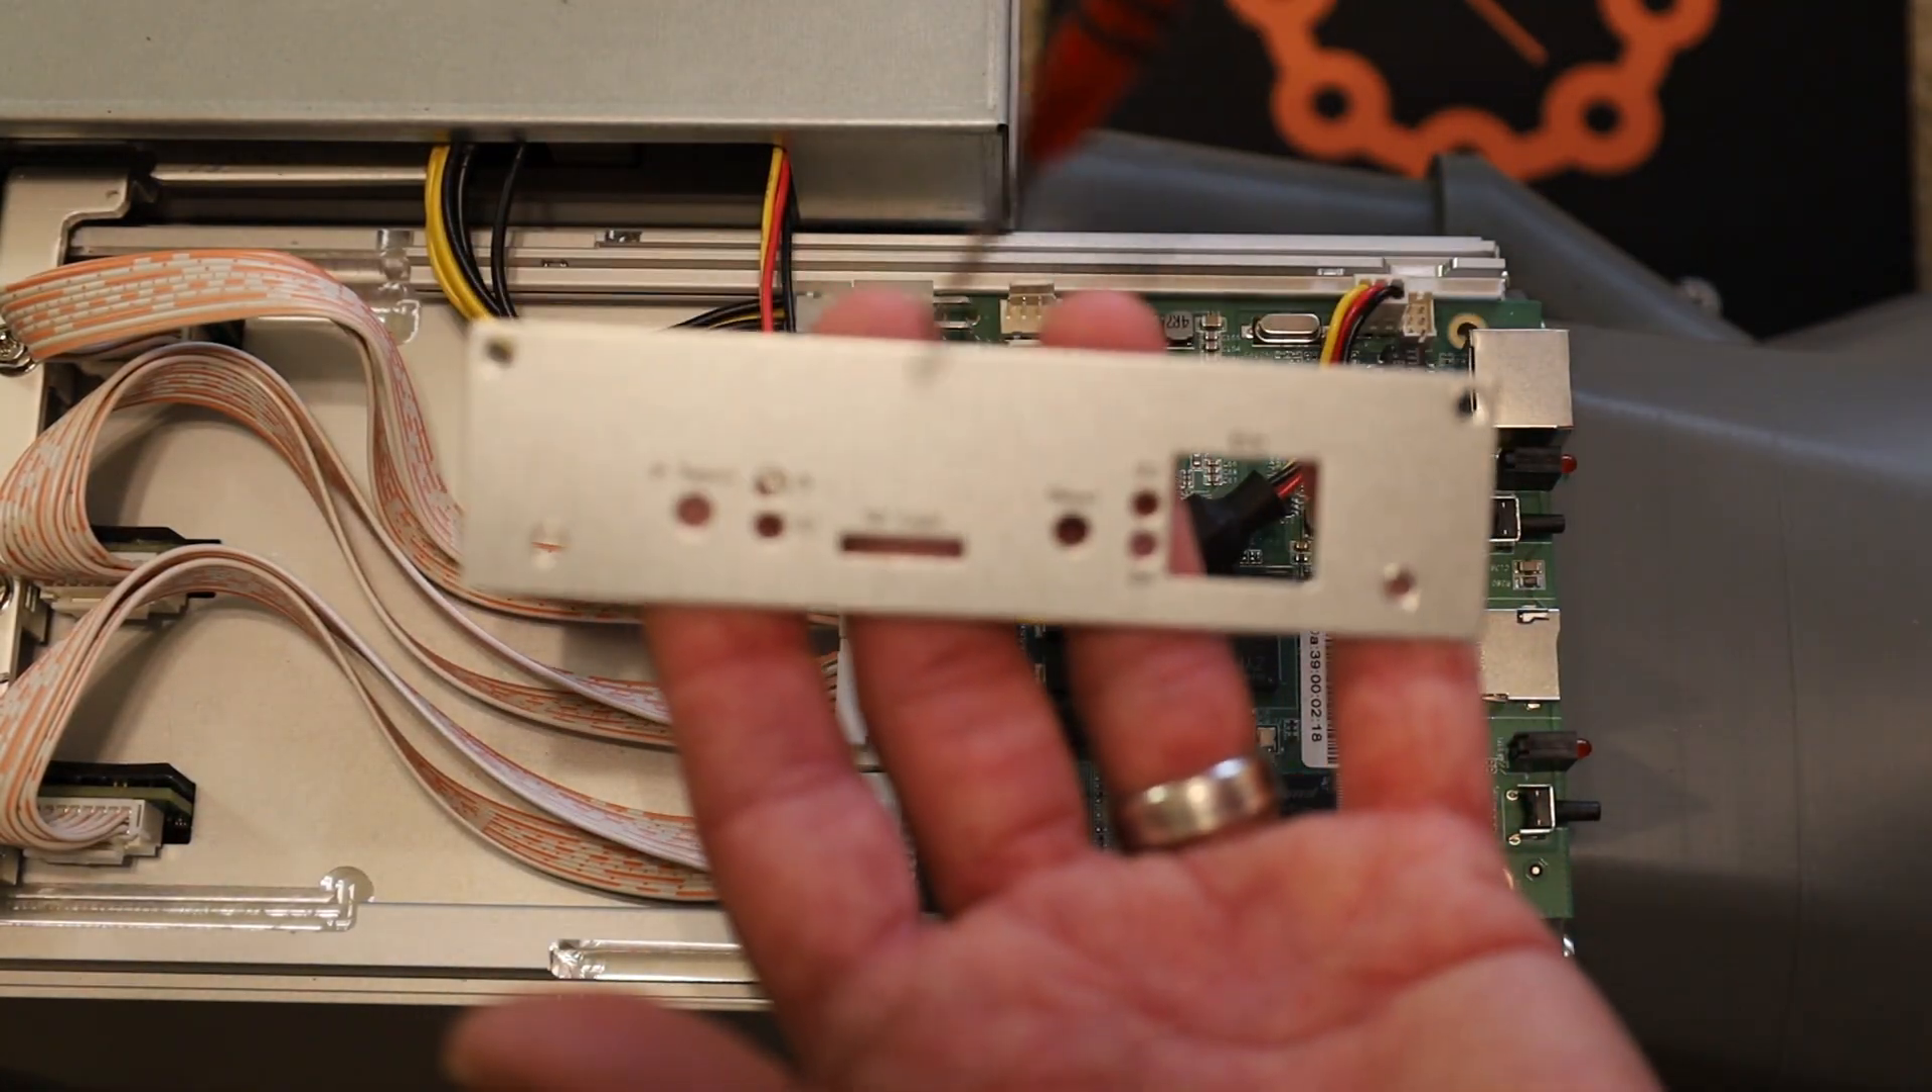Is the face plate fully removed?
Yes.